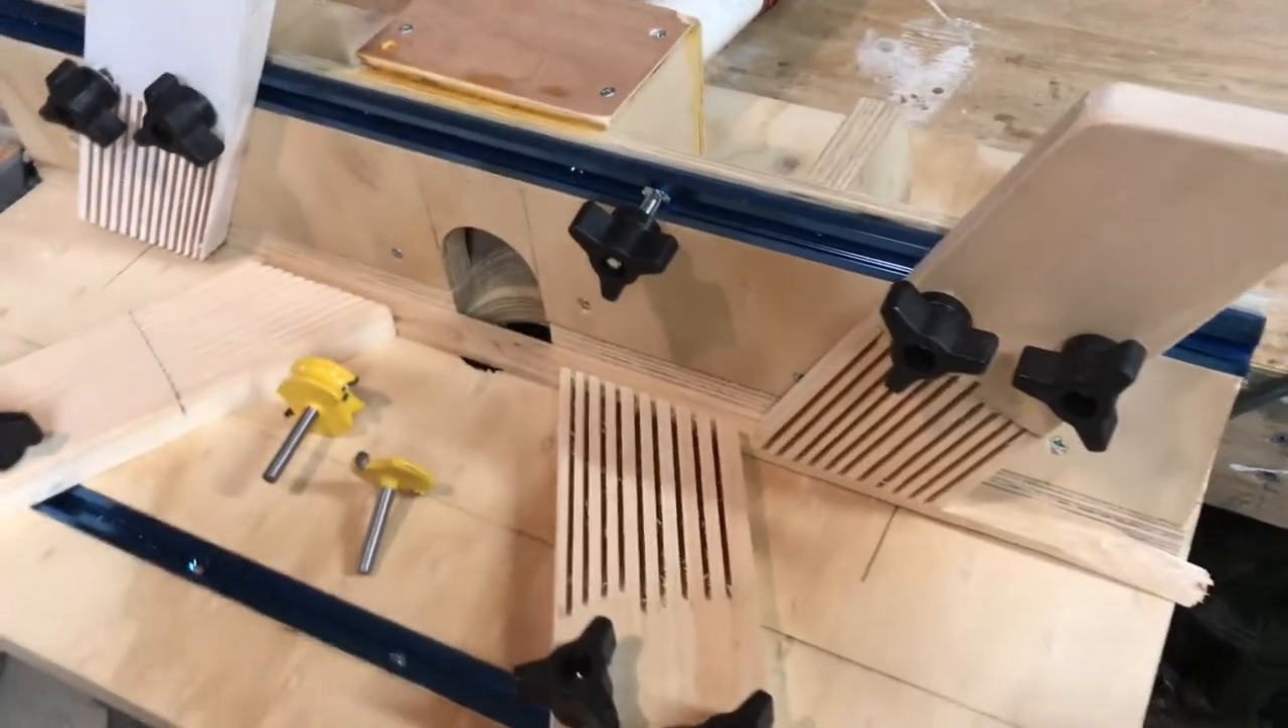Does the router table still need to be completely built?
No.